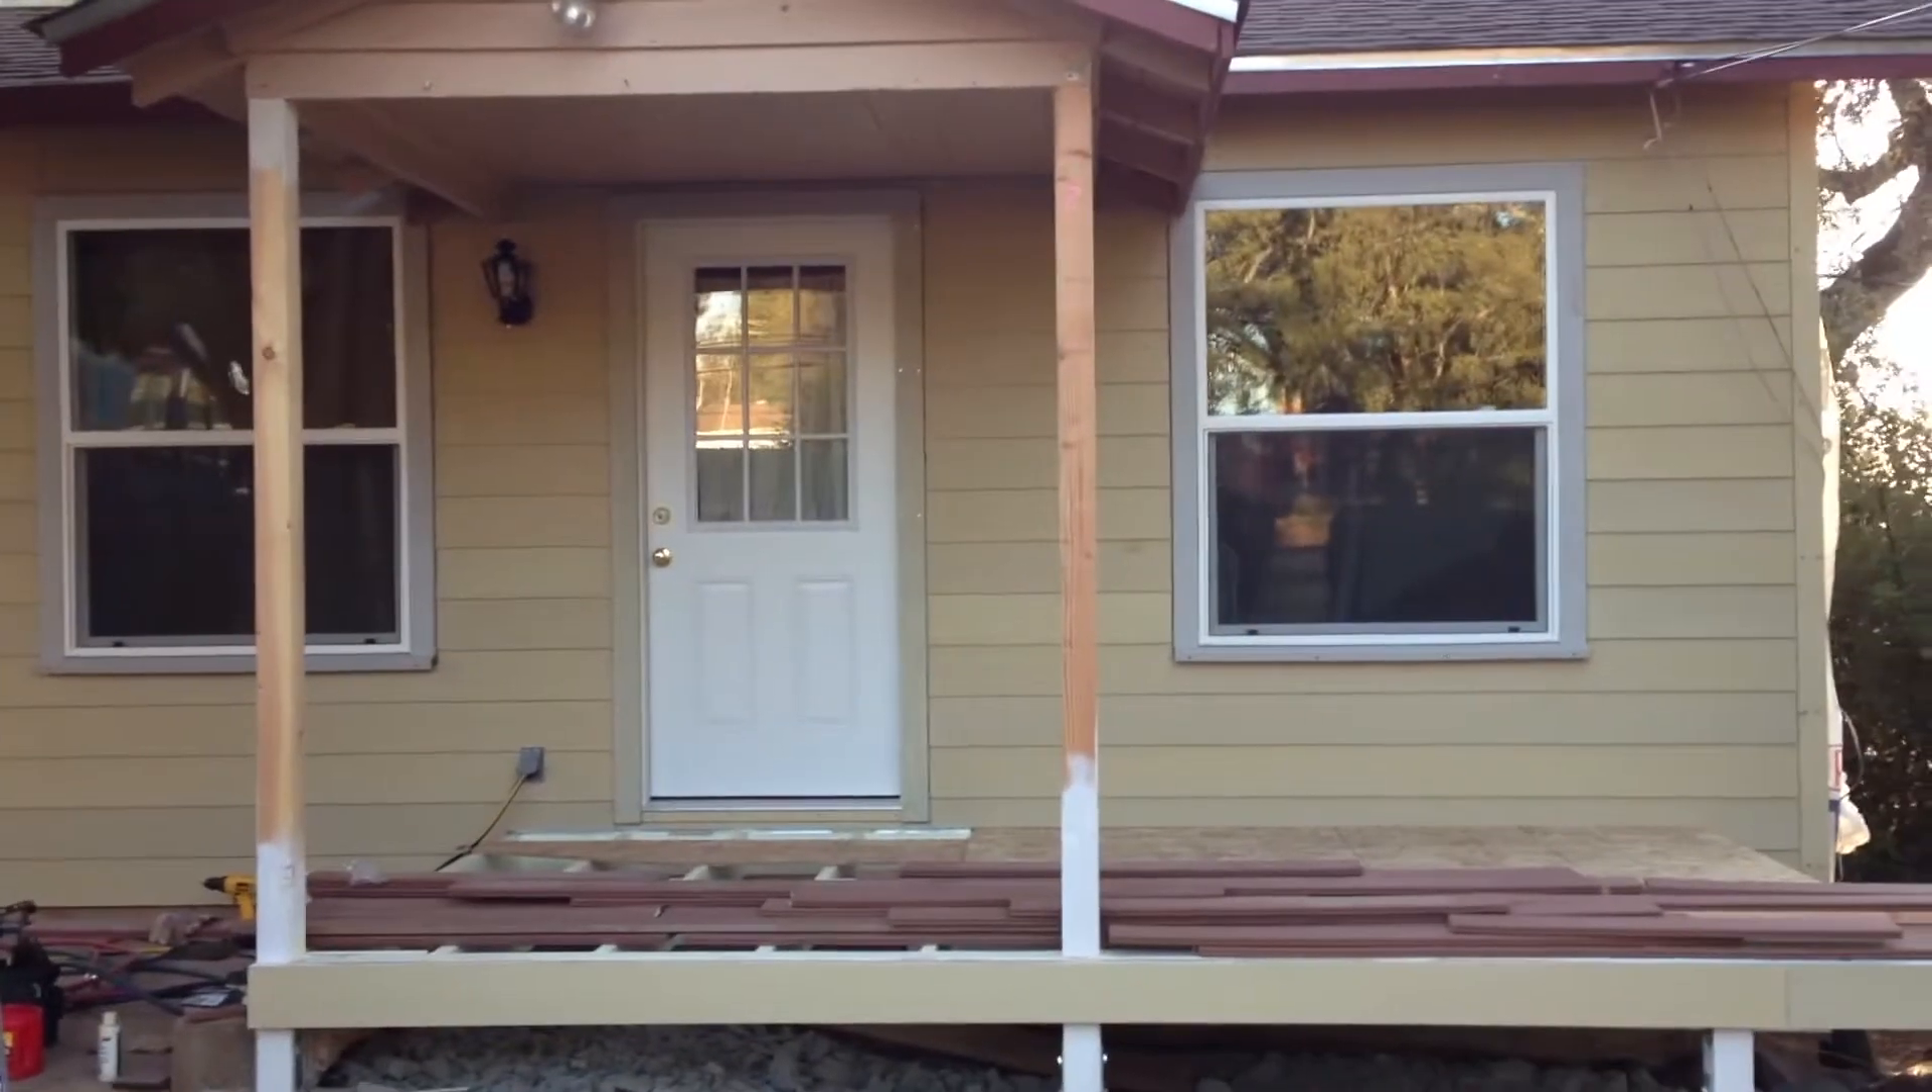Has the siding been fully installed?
Yes.